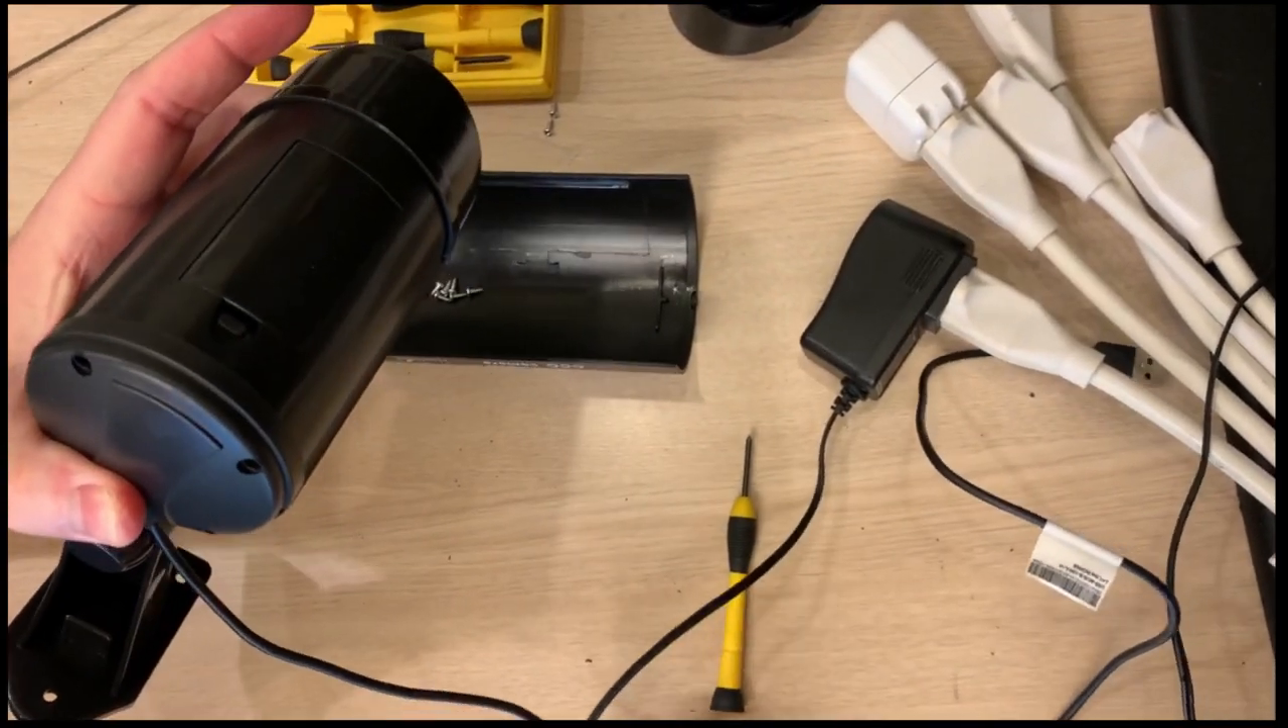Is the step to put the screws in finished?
No.